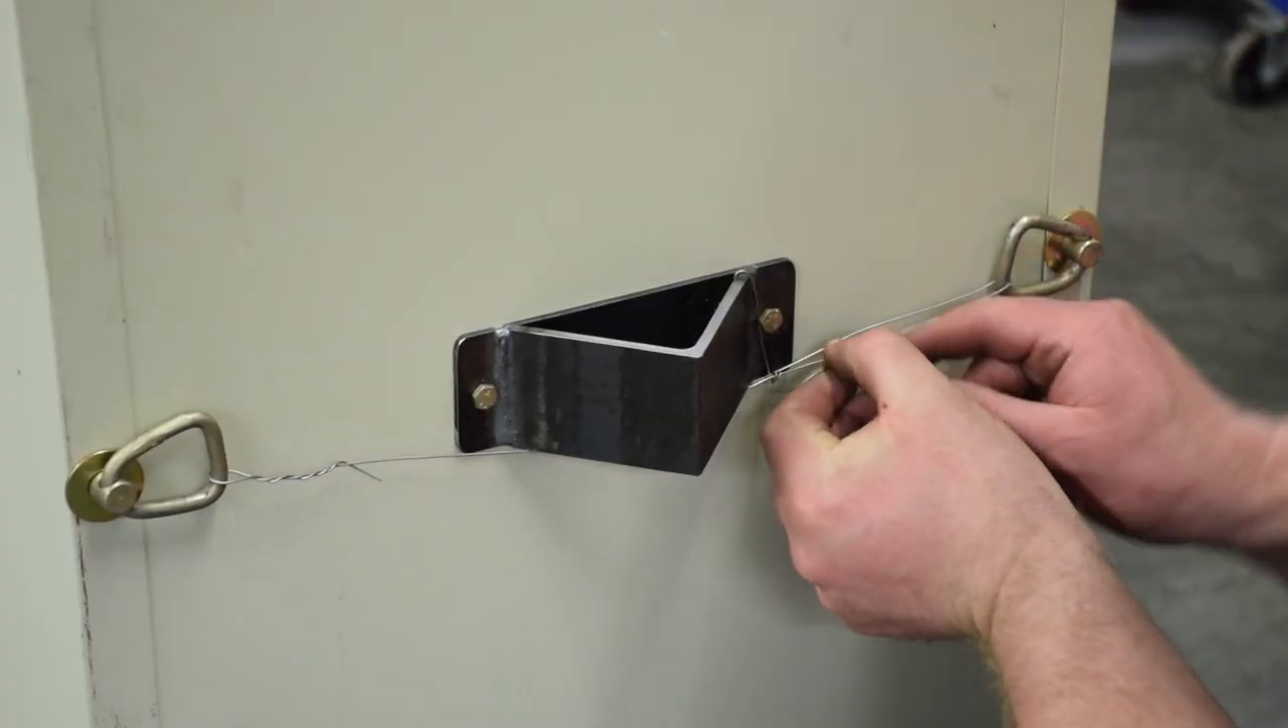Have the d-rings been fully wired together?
No.